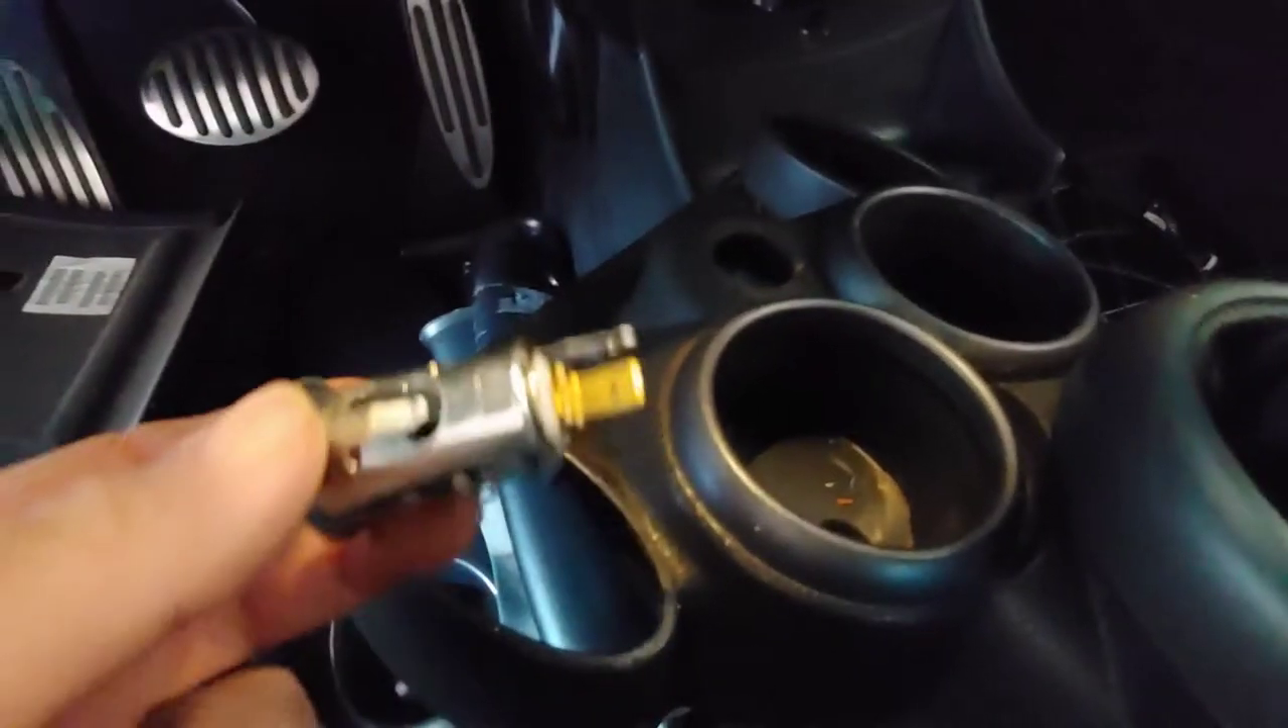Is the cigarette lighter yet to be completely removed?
No.